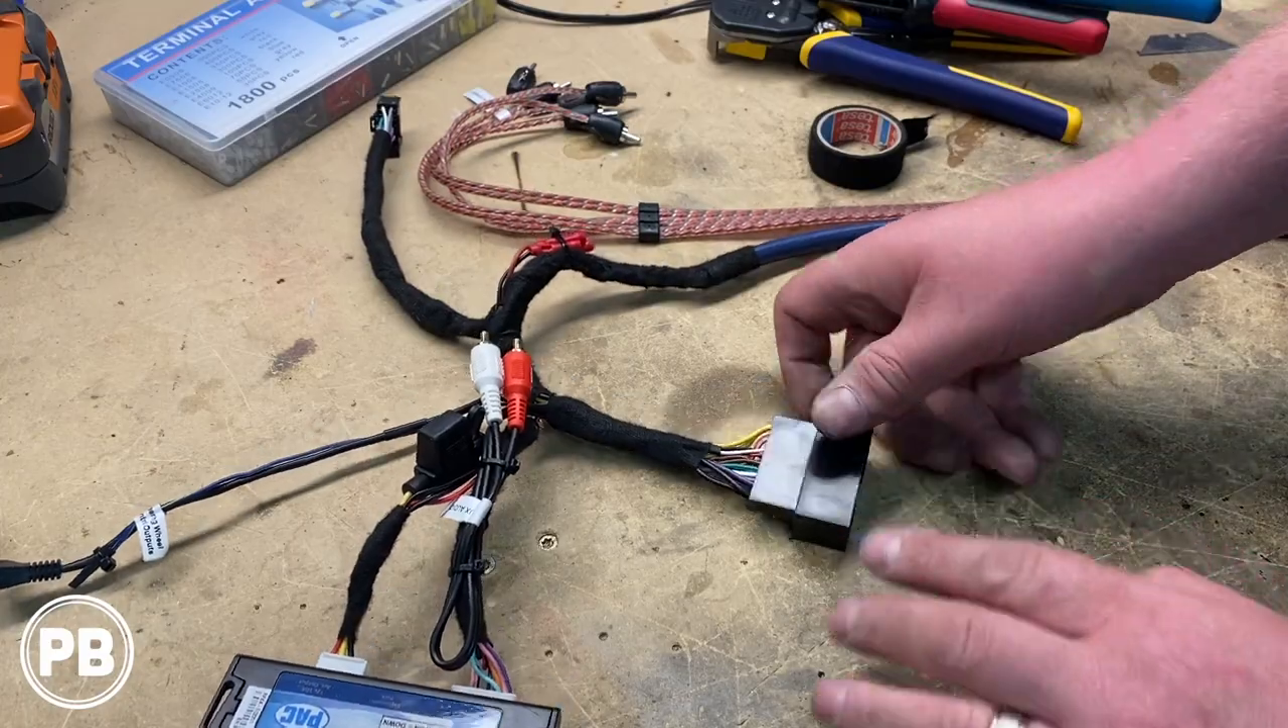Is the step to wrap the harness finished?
Yes.